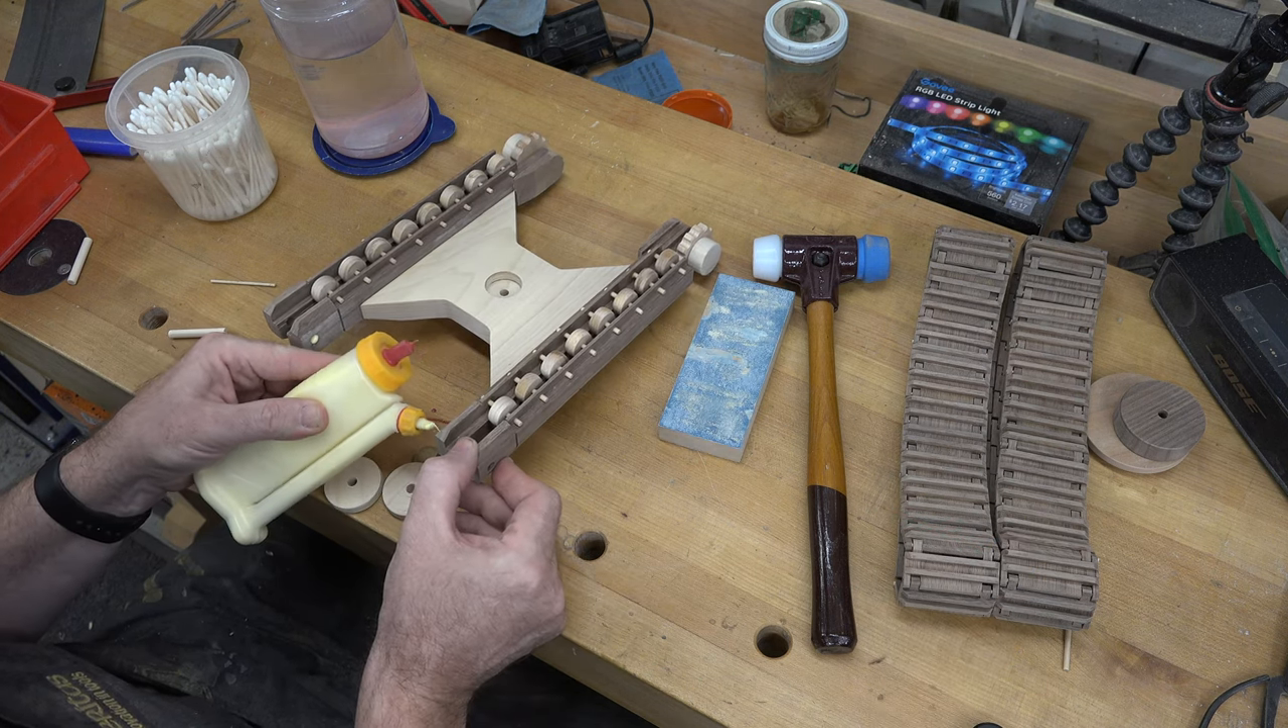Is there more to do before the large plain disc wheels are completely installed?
Yes.